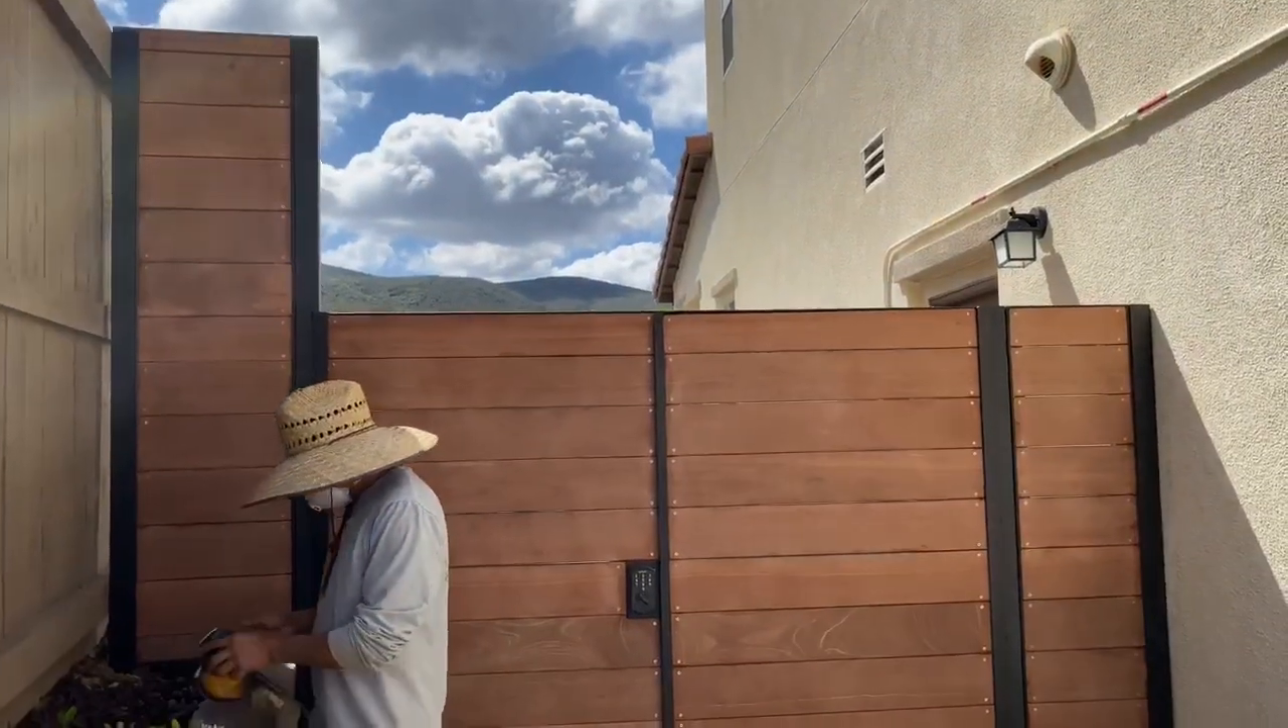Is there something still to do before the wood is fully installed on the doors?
No.